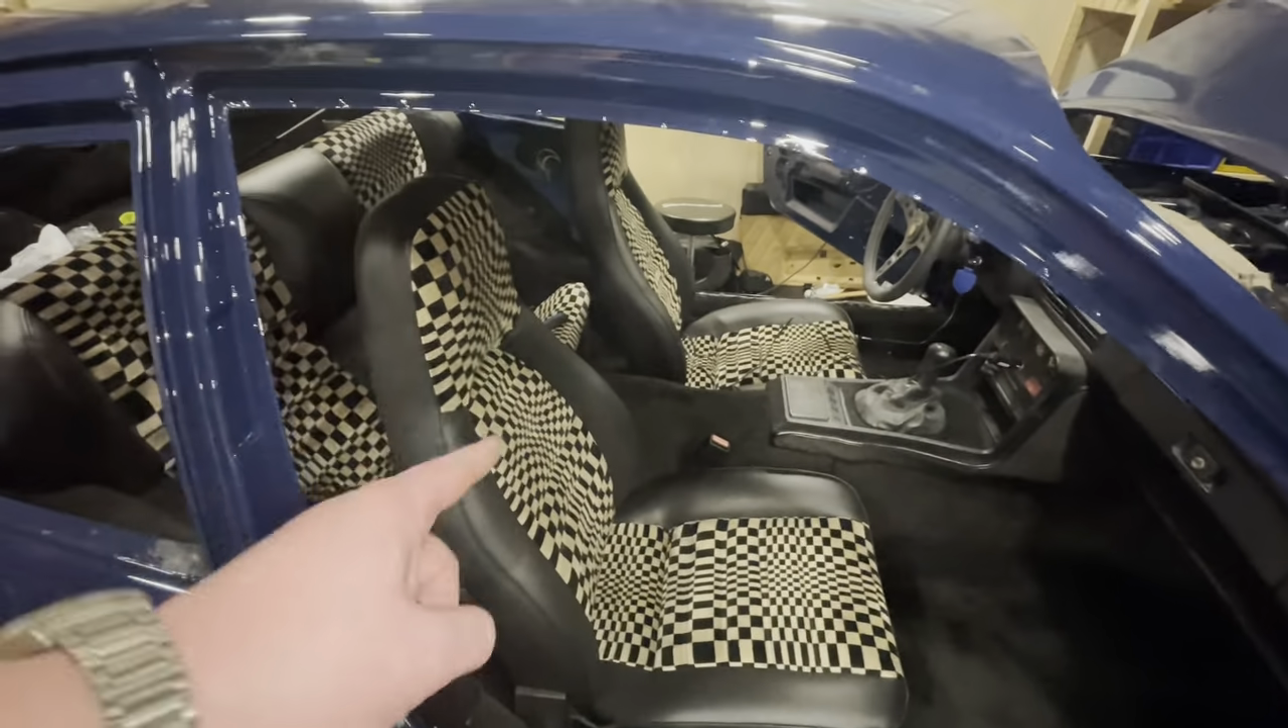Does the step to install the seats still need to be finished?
No.